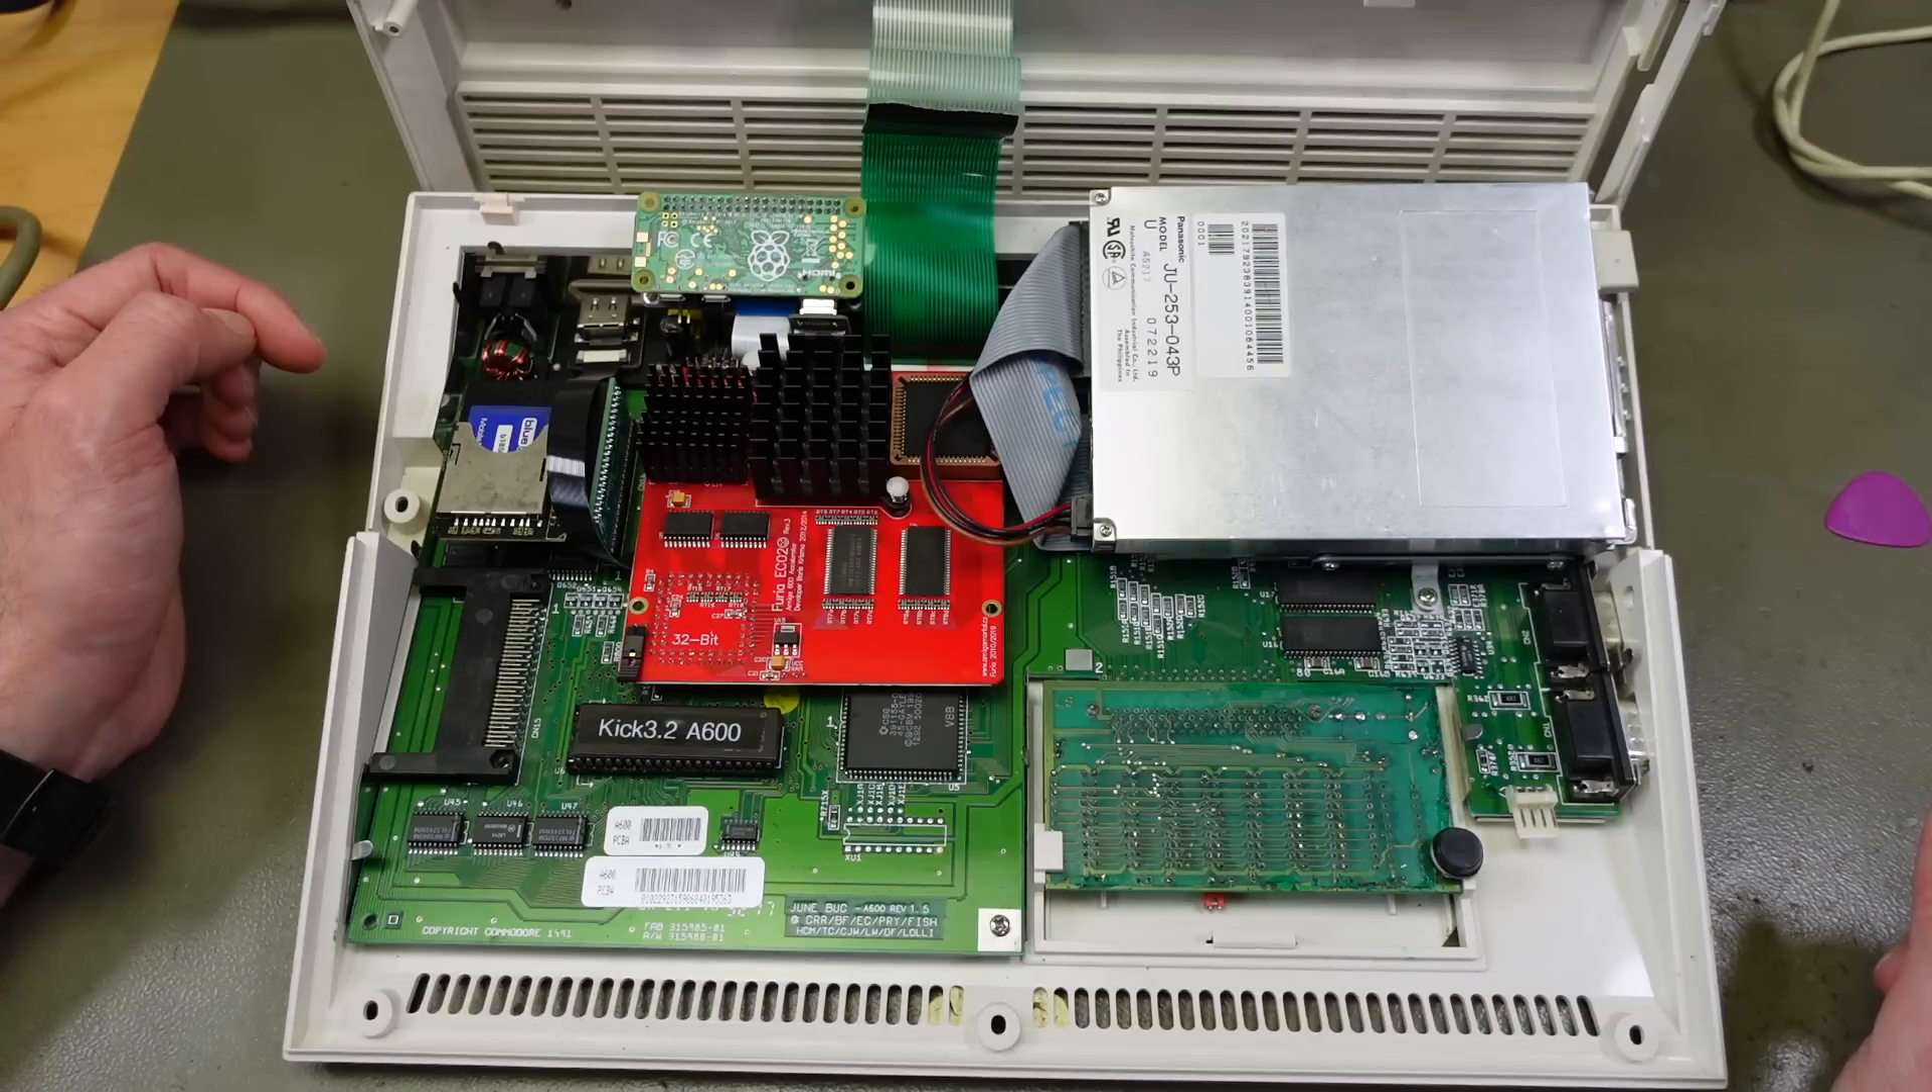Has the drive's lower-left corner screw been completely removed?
No.